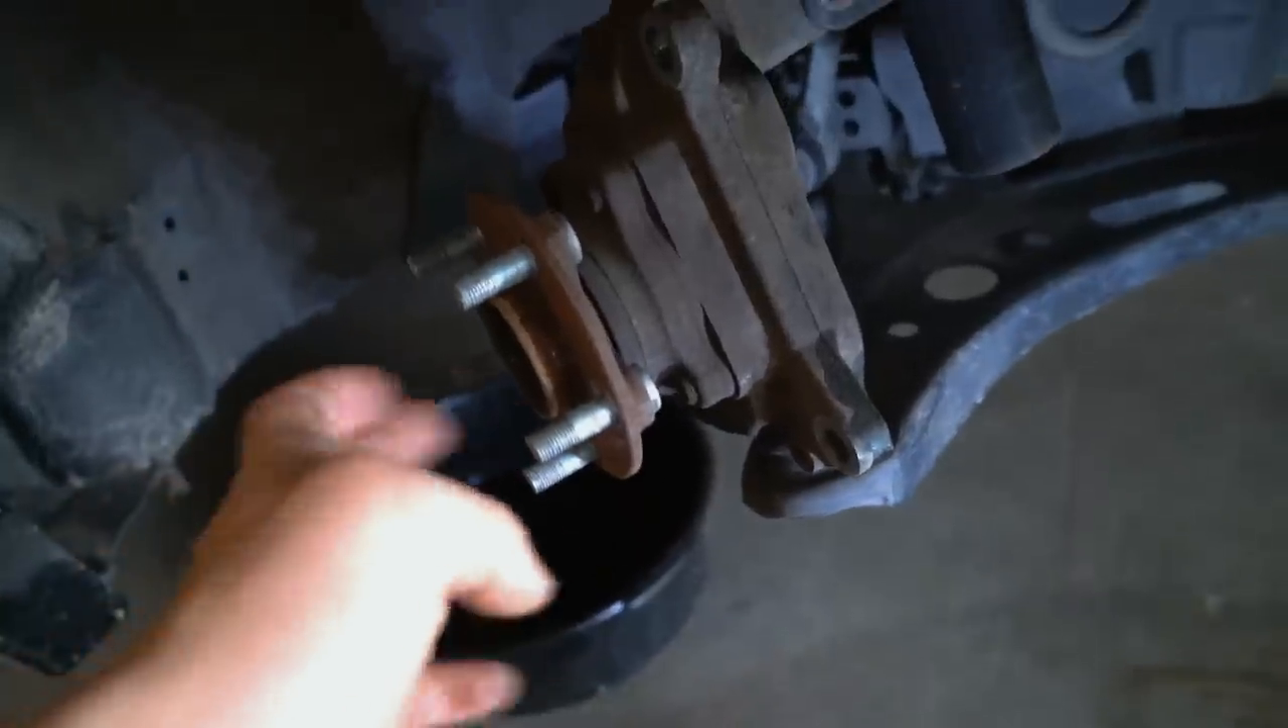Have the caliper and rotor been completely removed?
Yes.